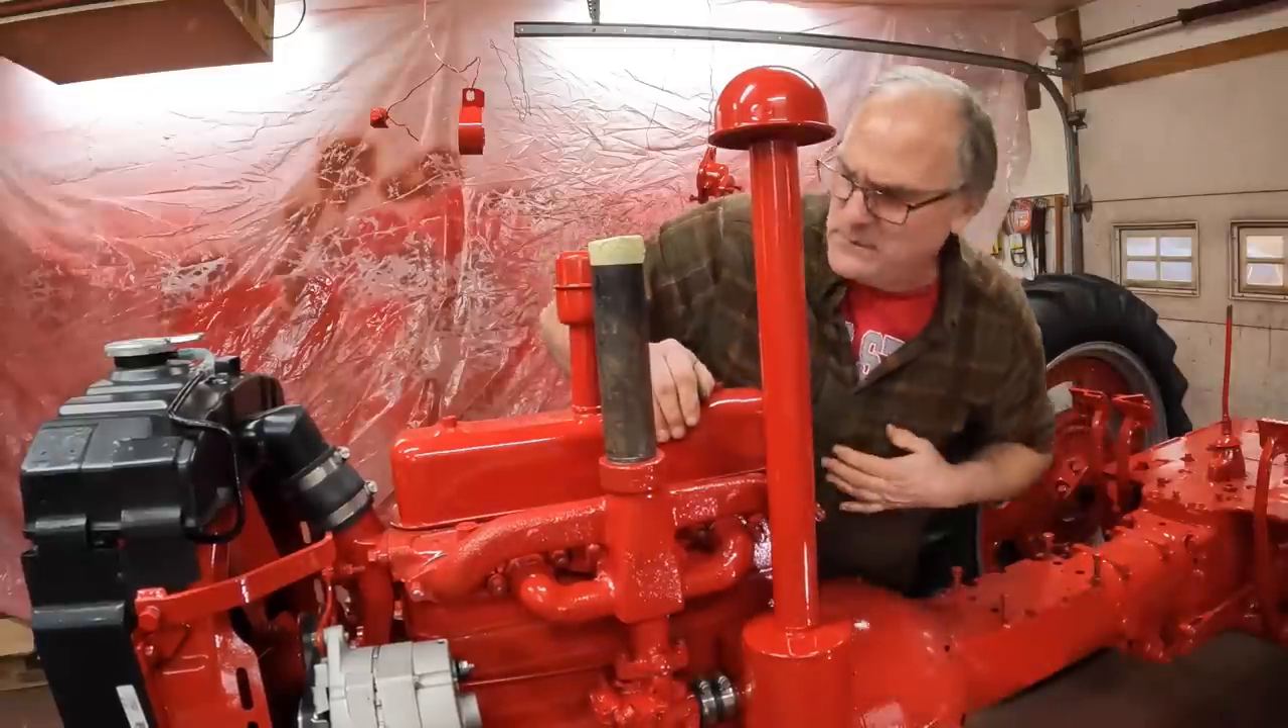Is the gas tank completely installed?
No.